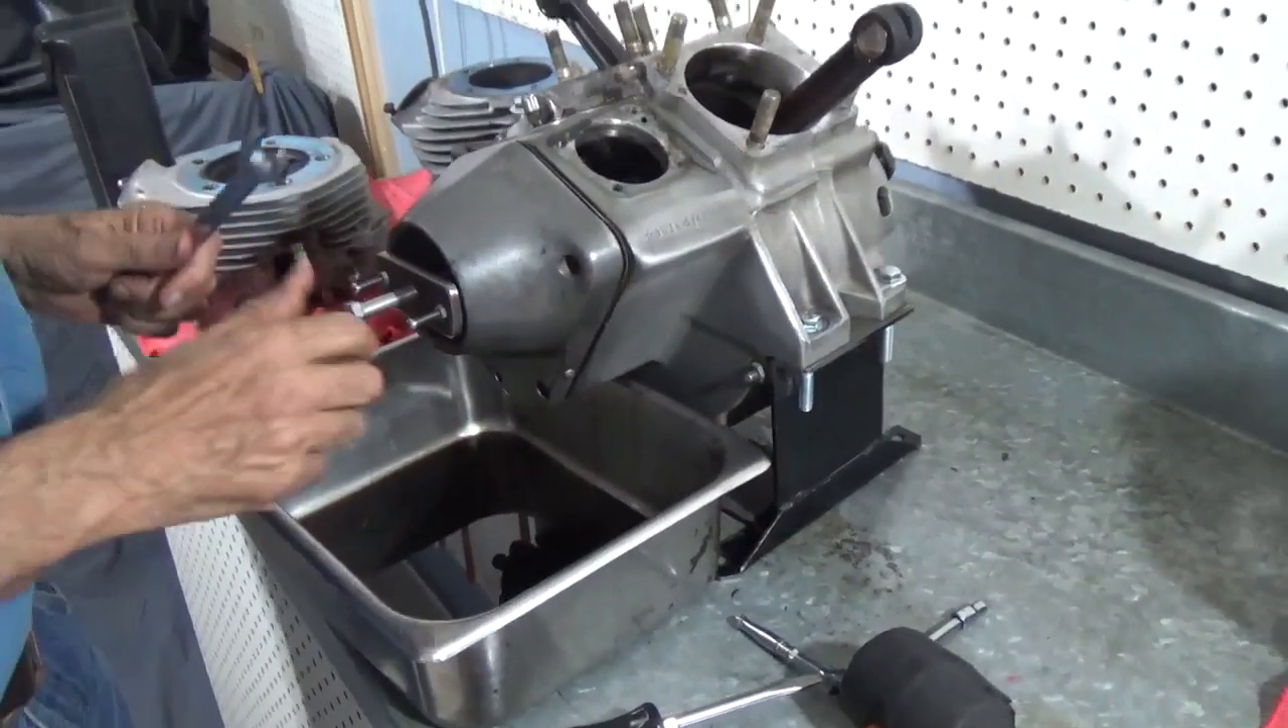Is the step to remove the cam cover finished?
No.